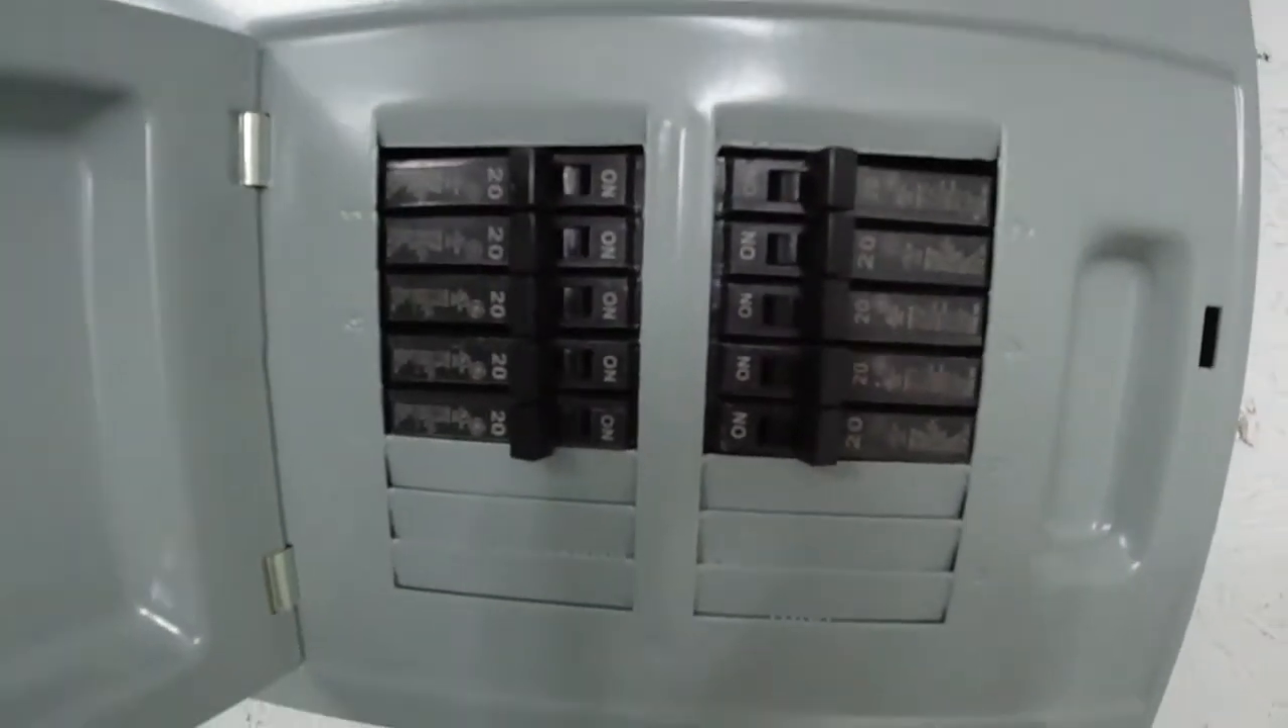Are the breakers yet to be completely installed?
No.